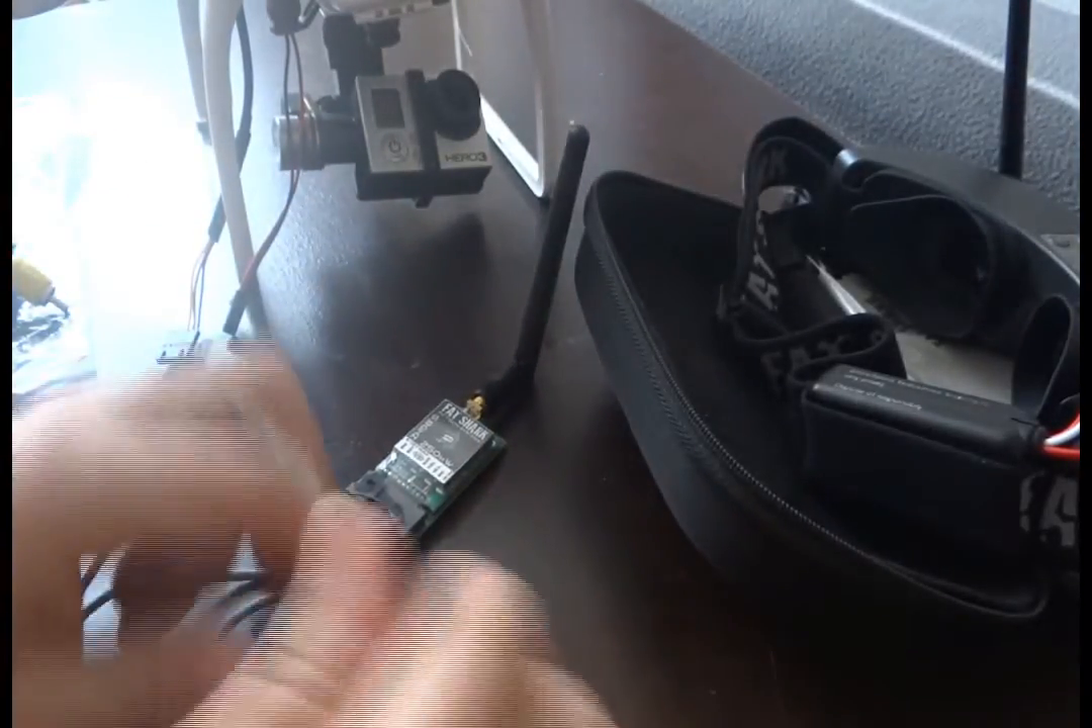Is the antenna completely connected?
Yes.